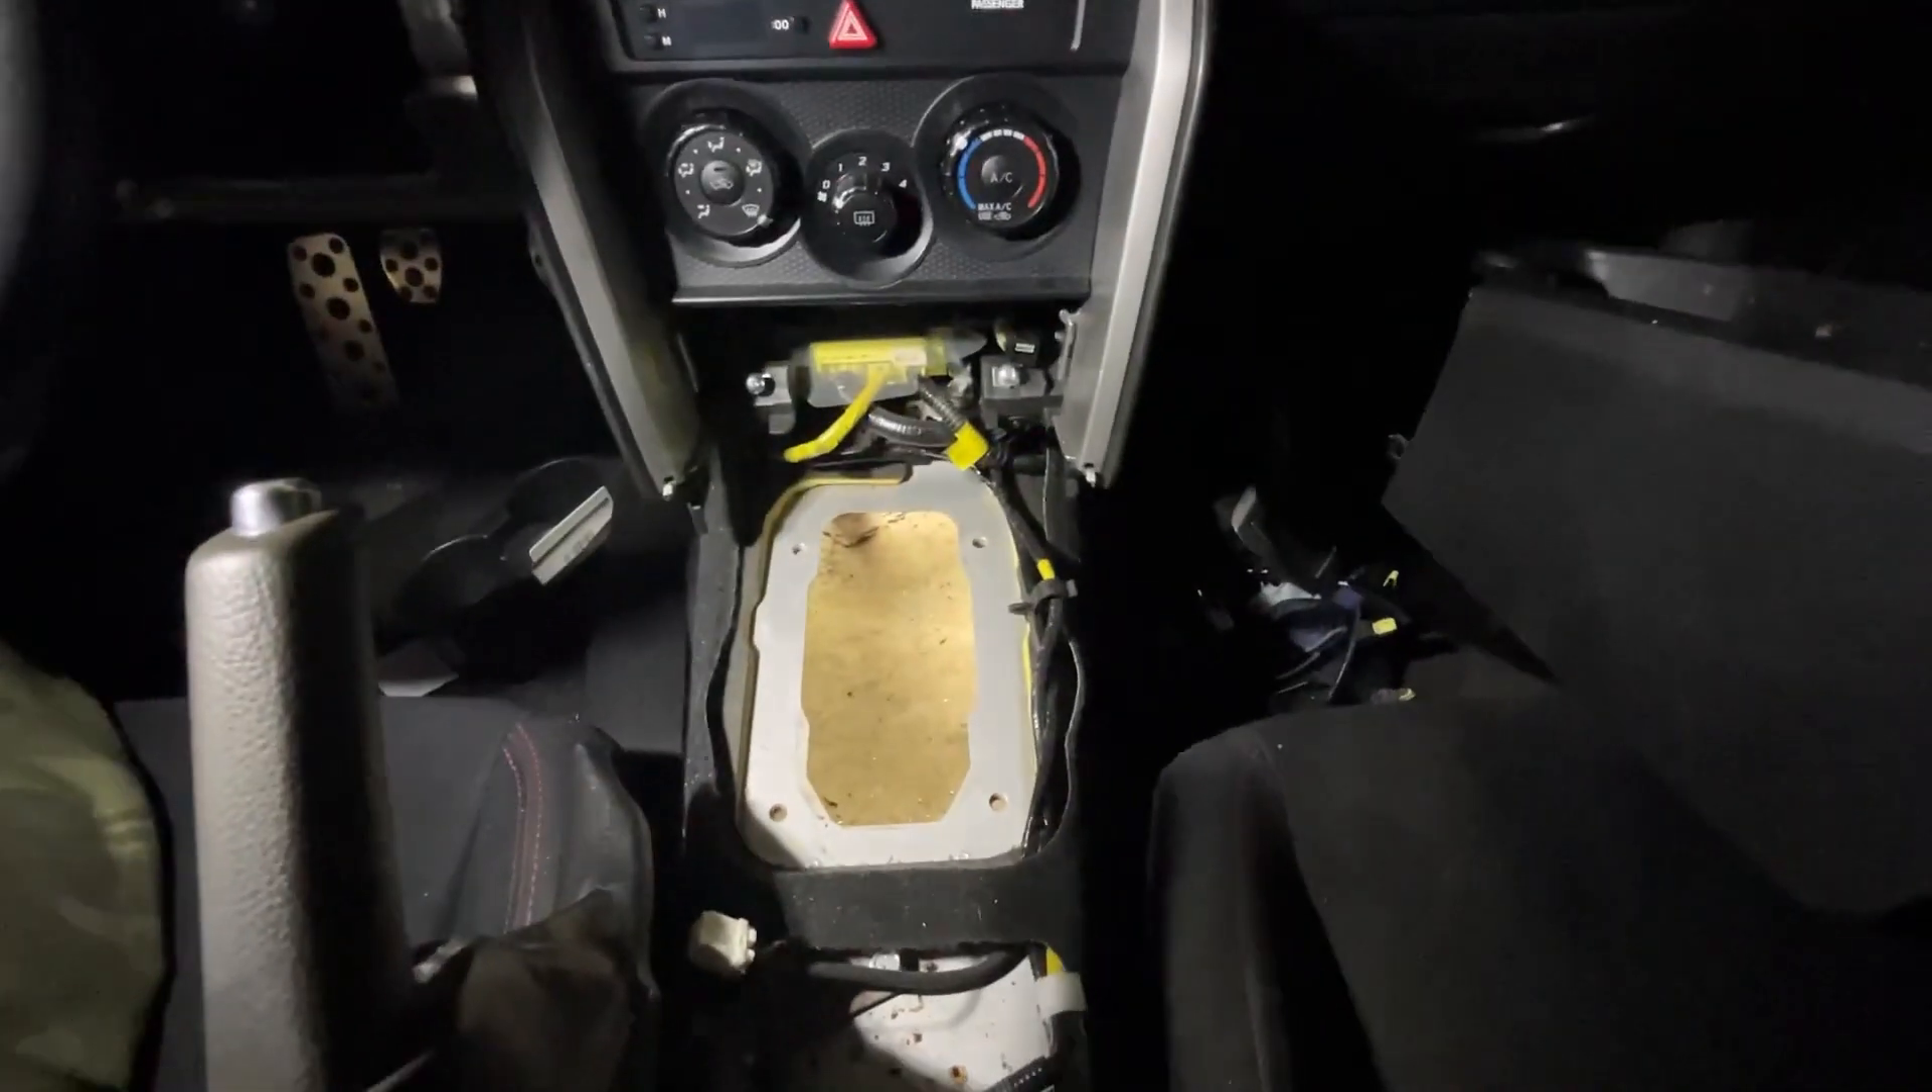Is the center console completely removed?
Yes.